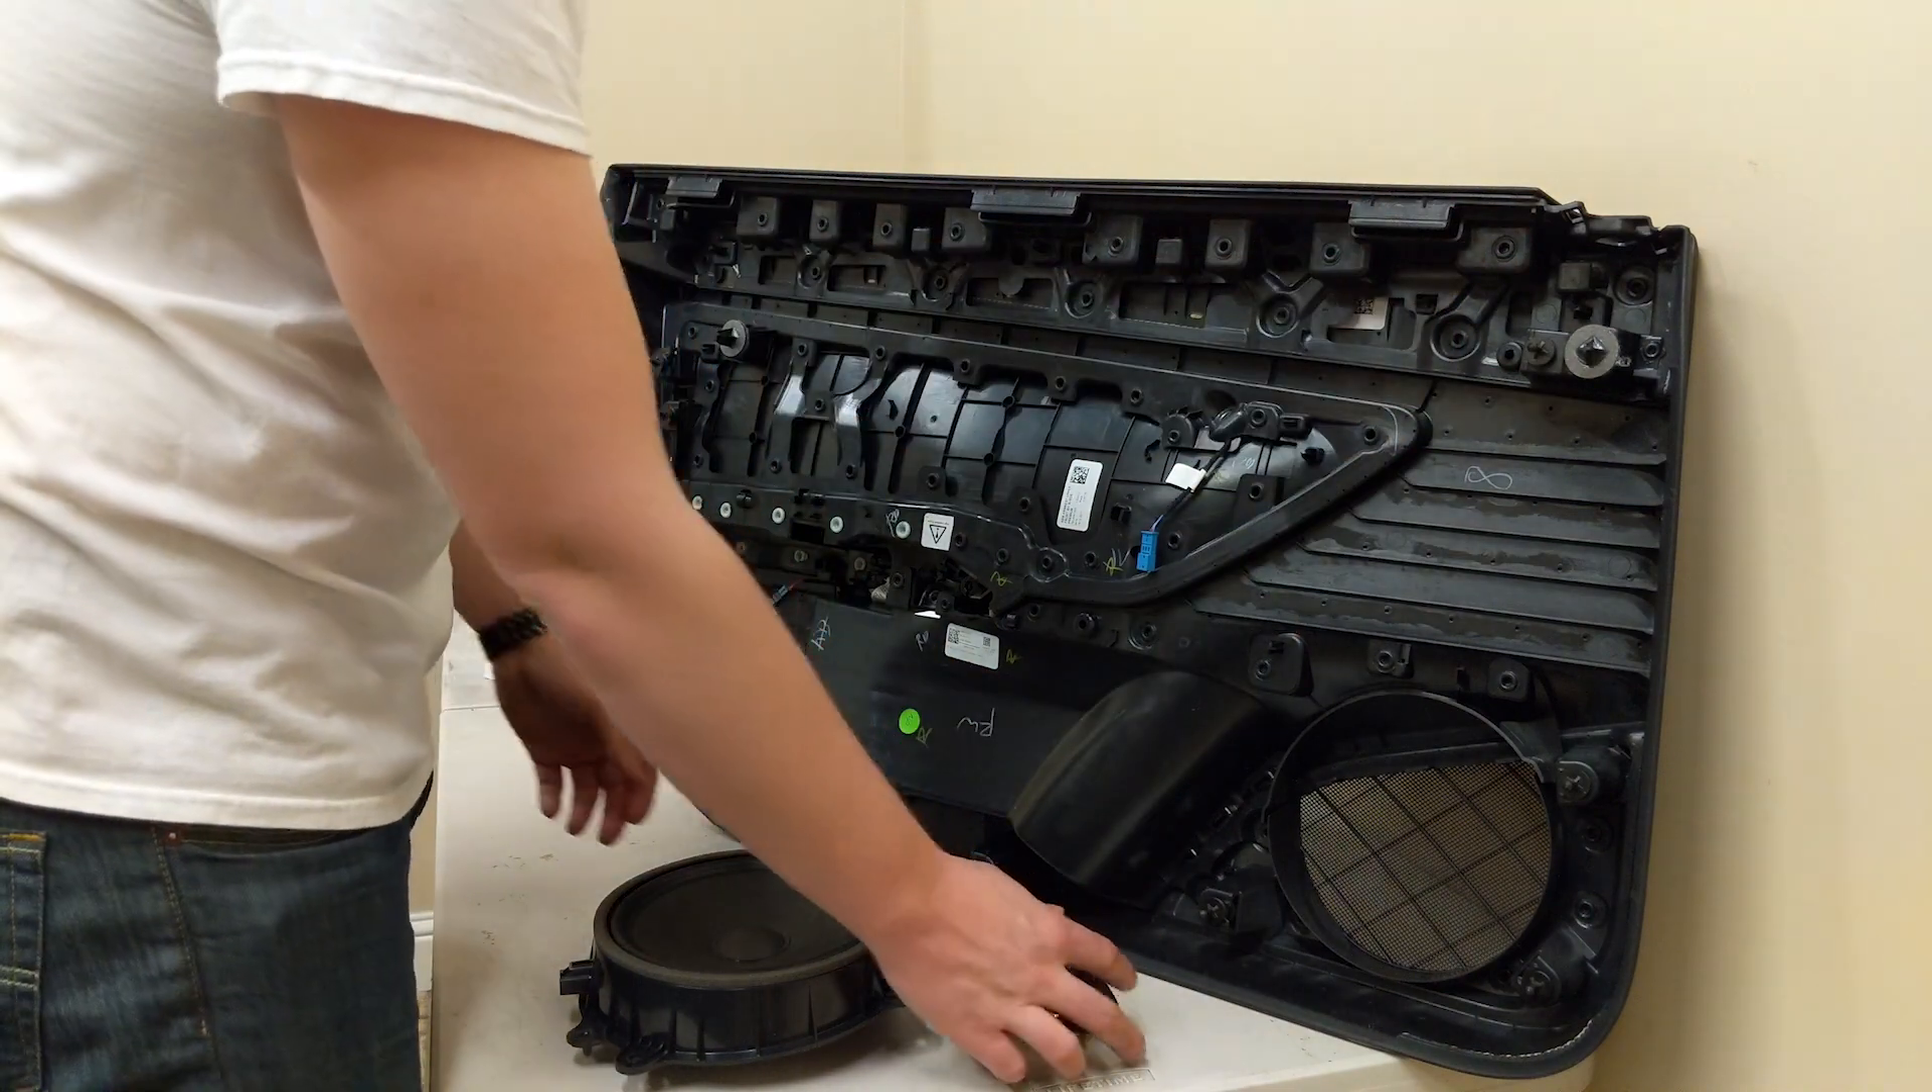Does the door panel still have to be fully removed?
No.